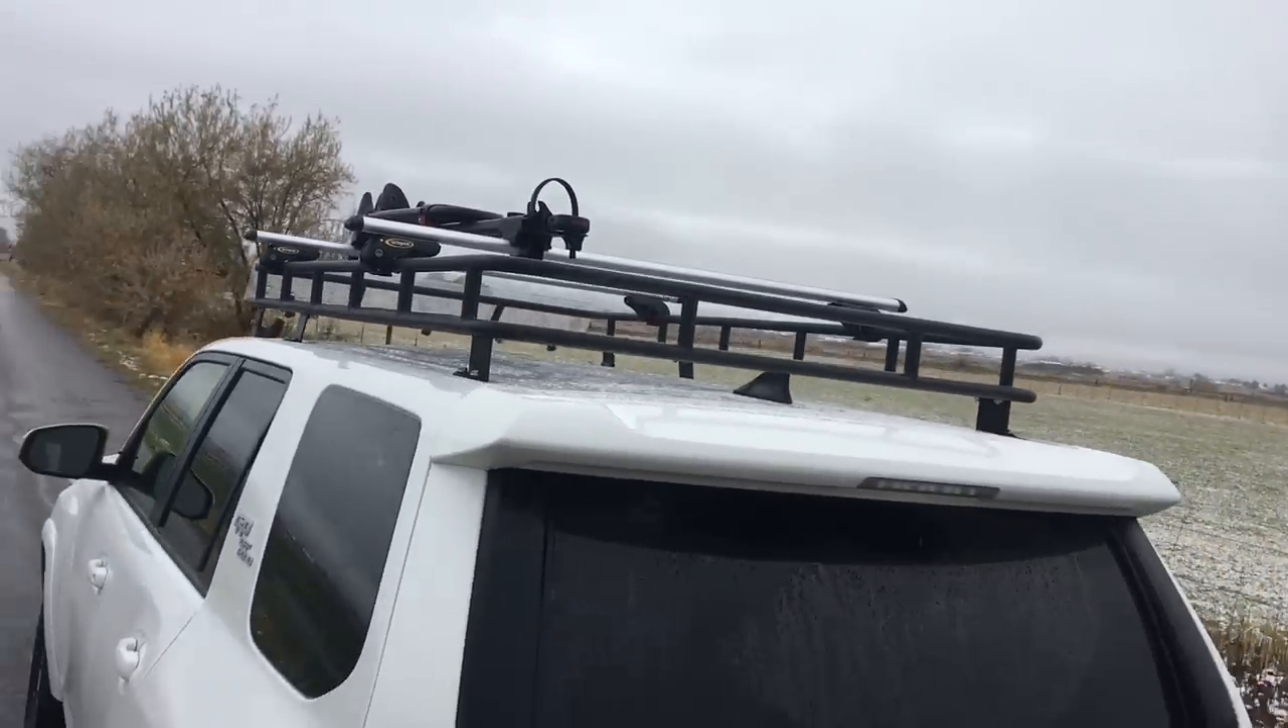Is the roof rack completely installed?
Yes.